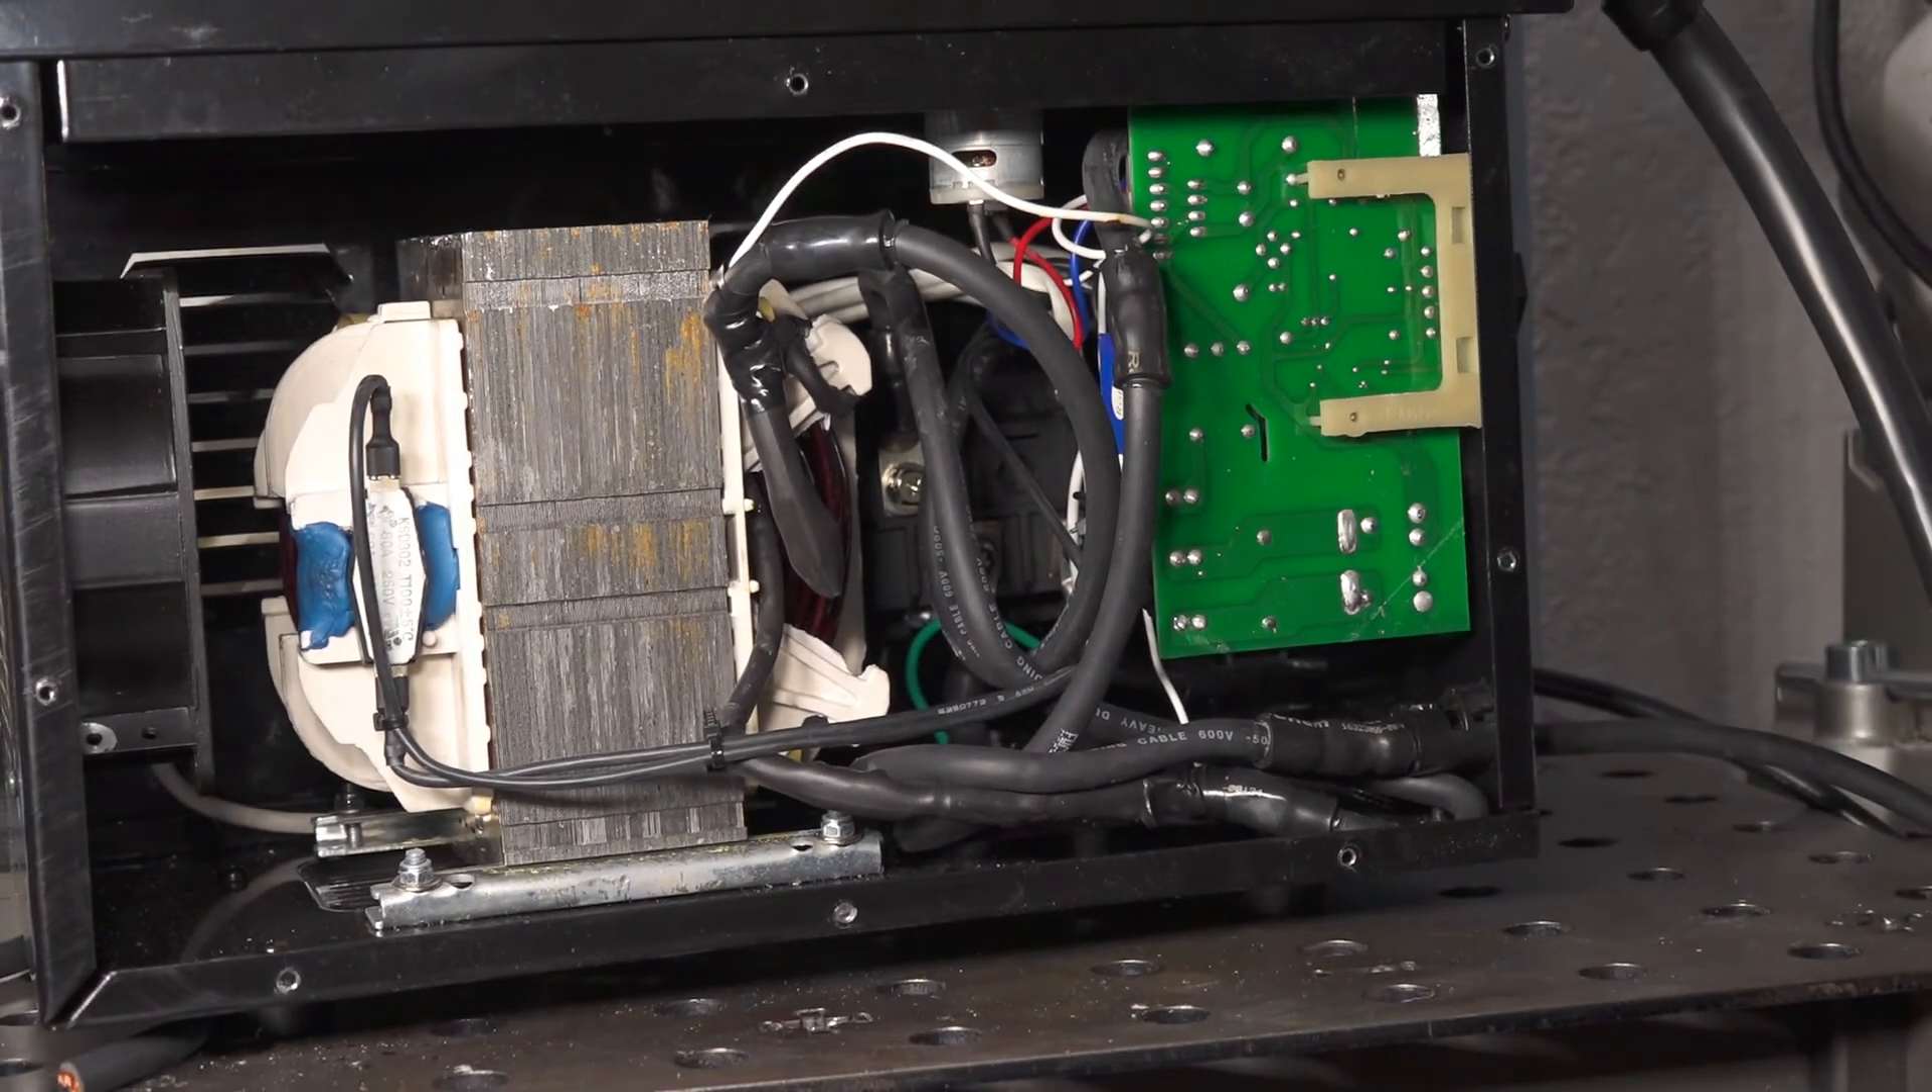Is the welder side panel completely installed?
No.